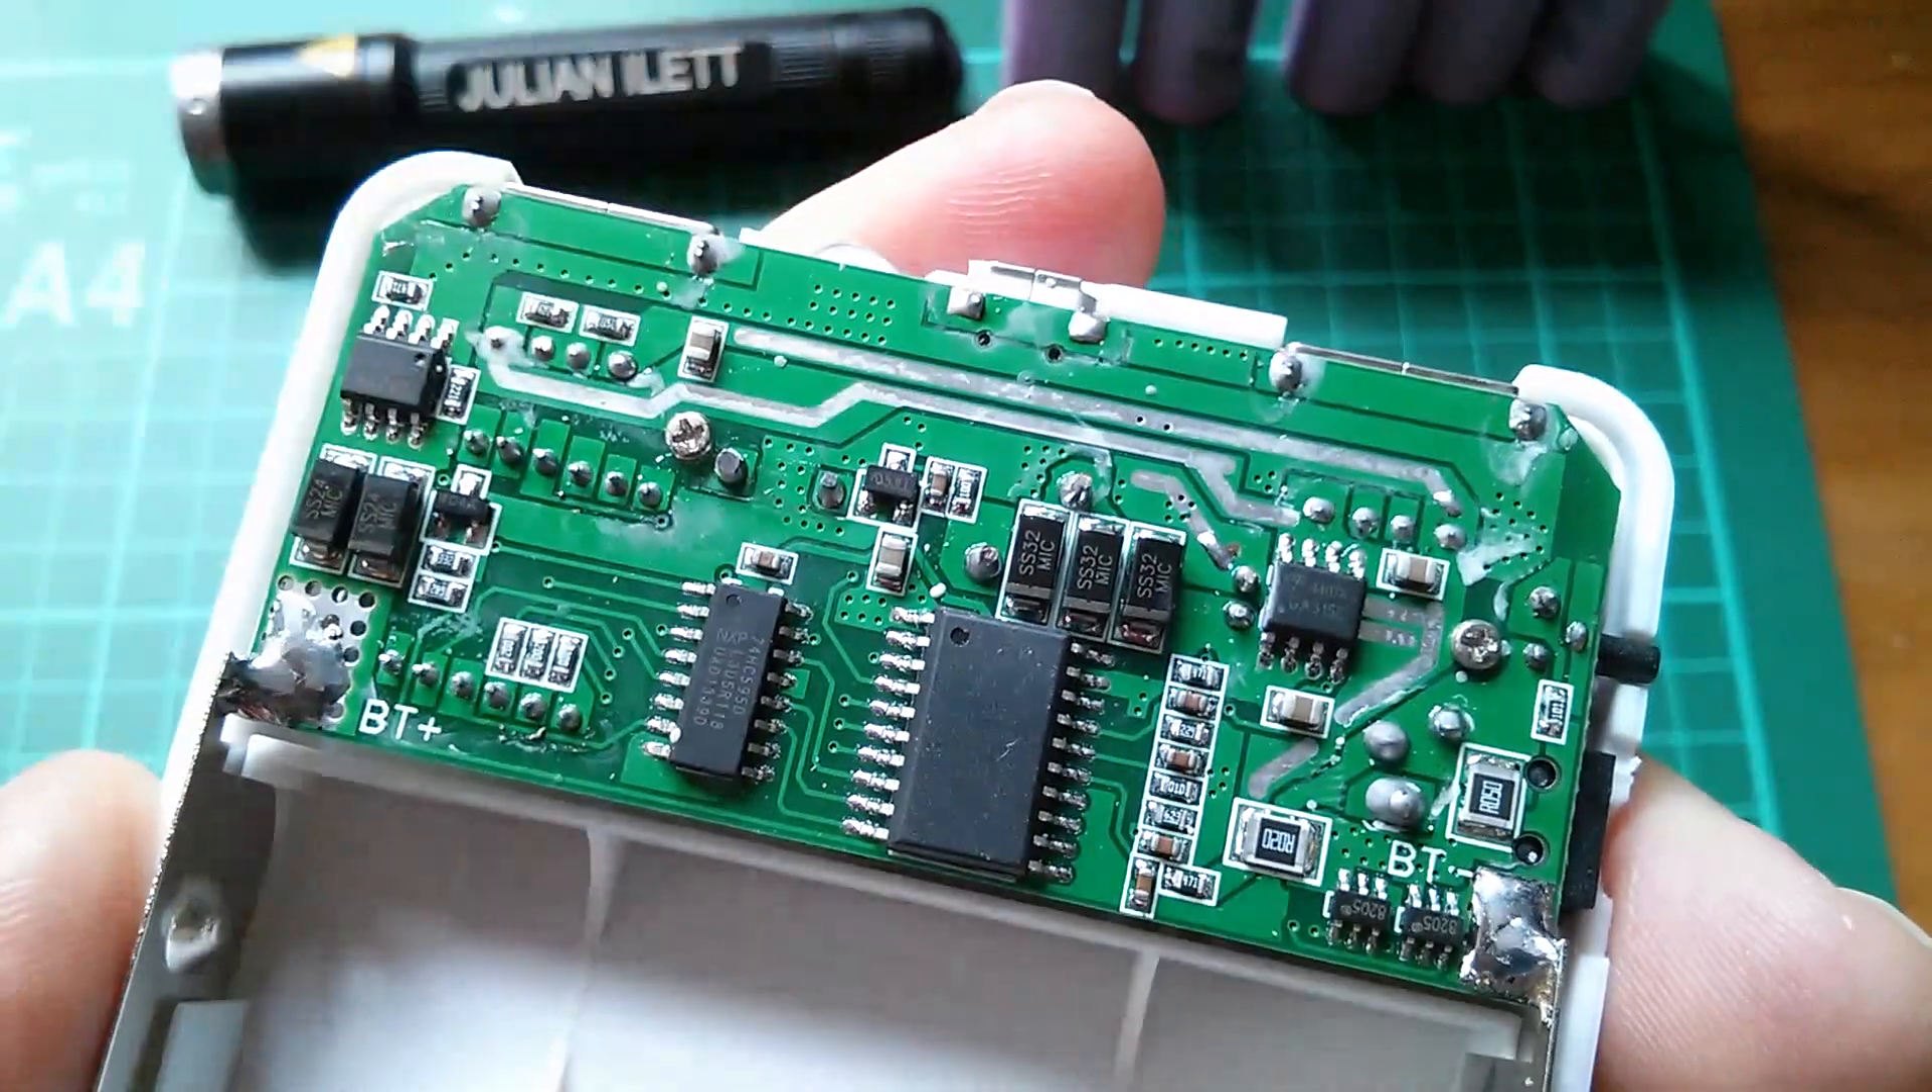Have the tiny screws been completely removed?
No.